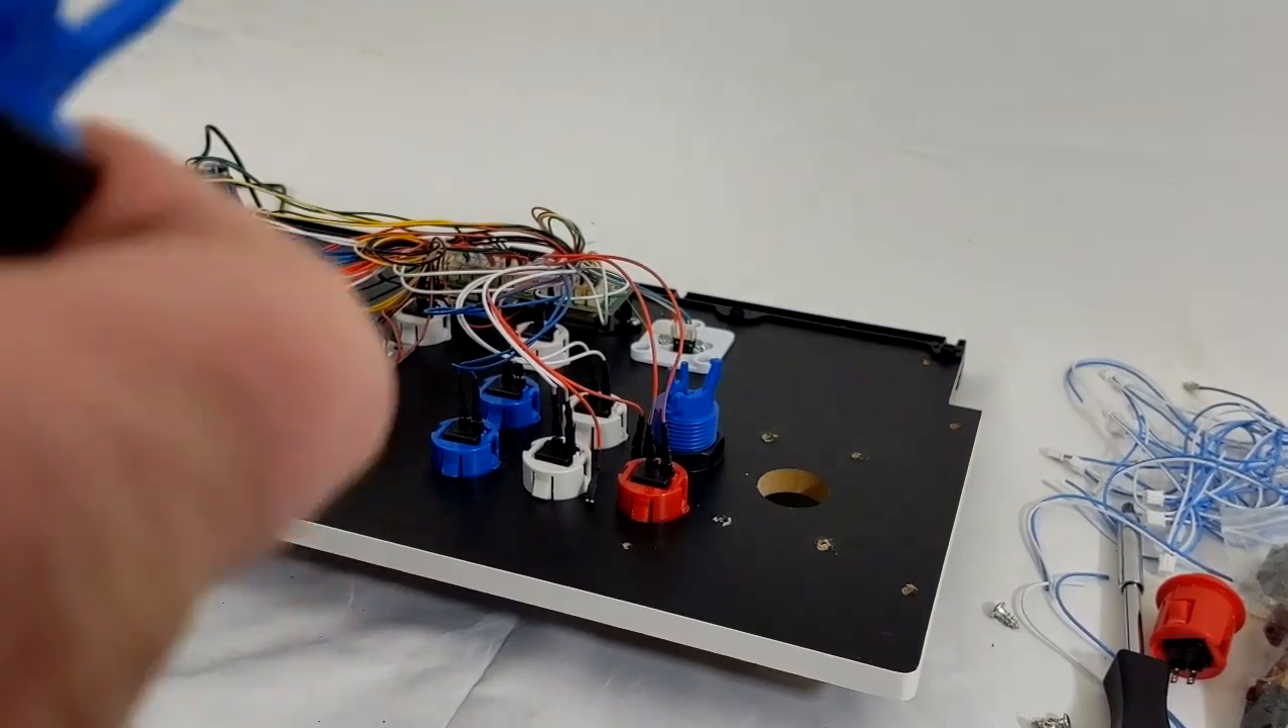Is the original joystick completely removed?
Yes.